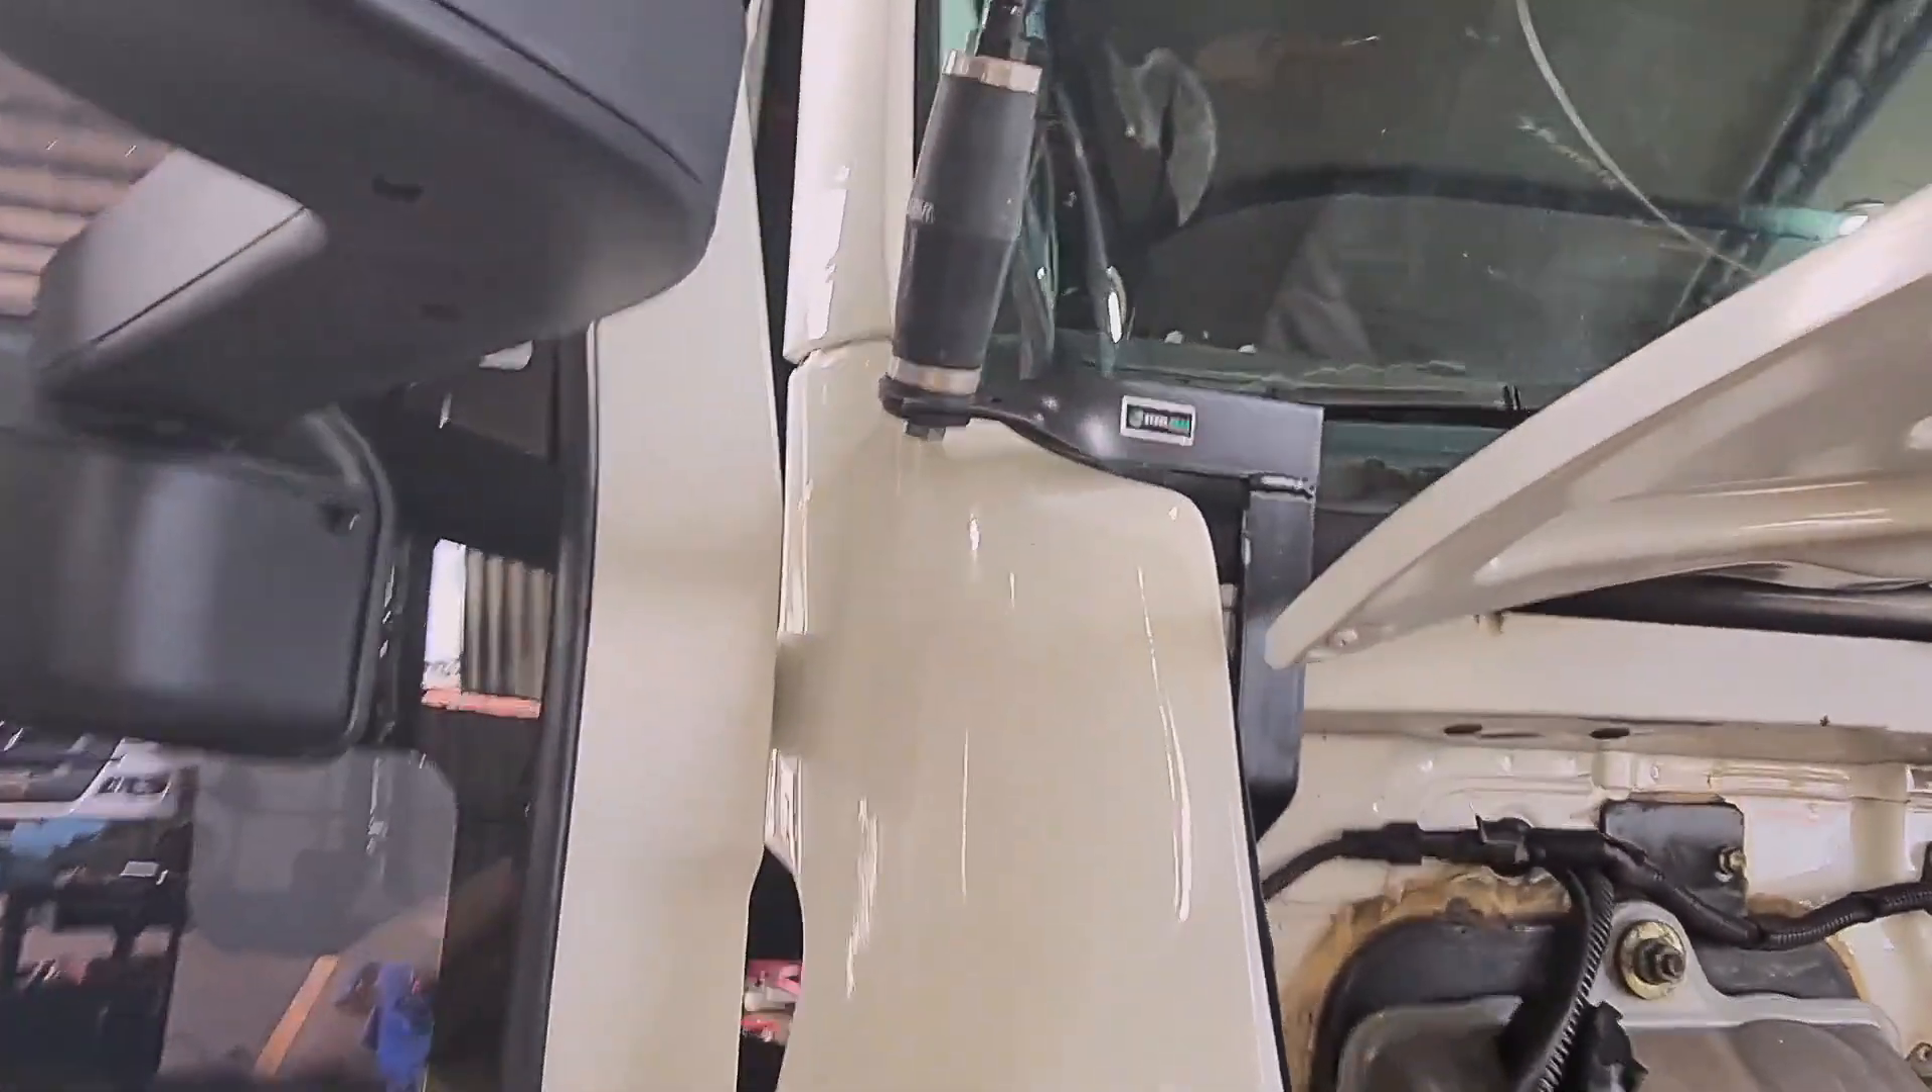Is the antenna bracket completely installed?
Yes.